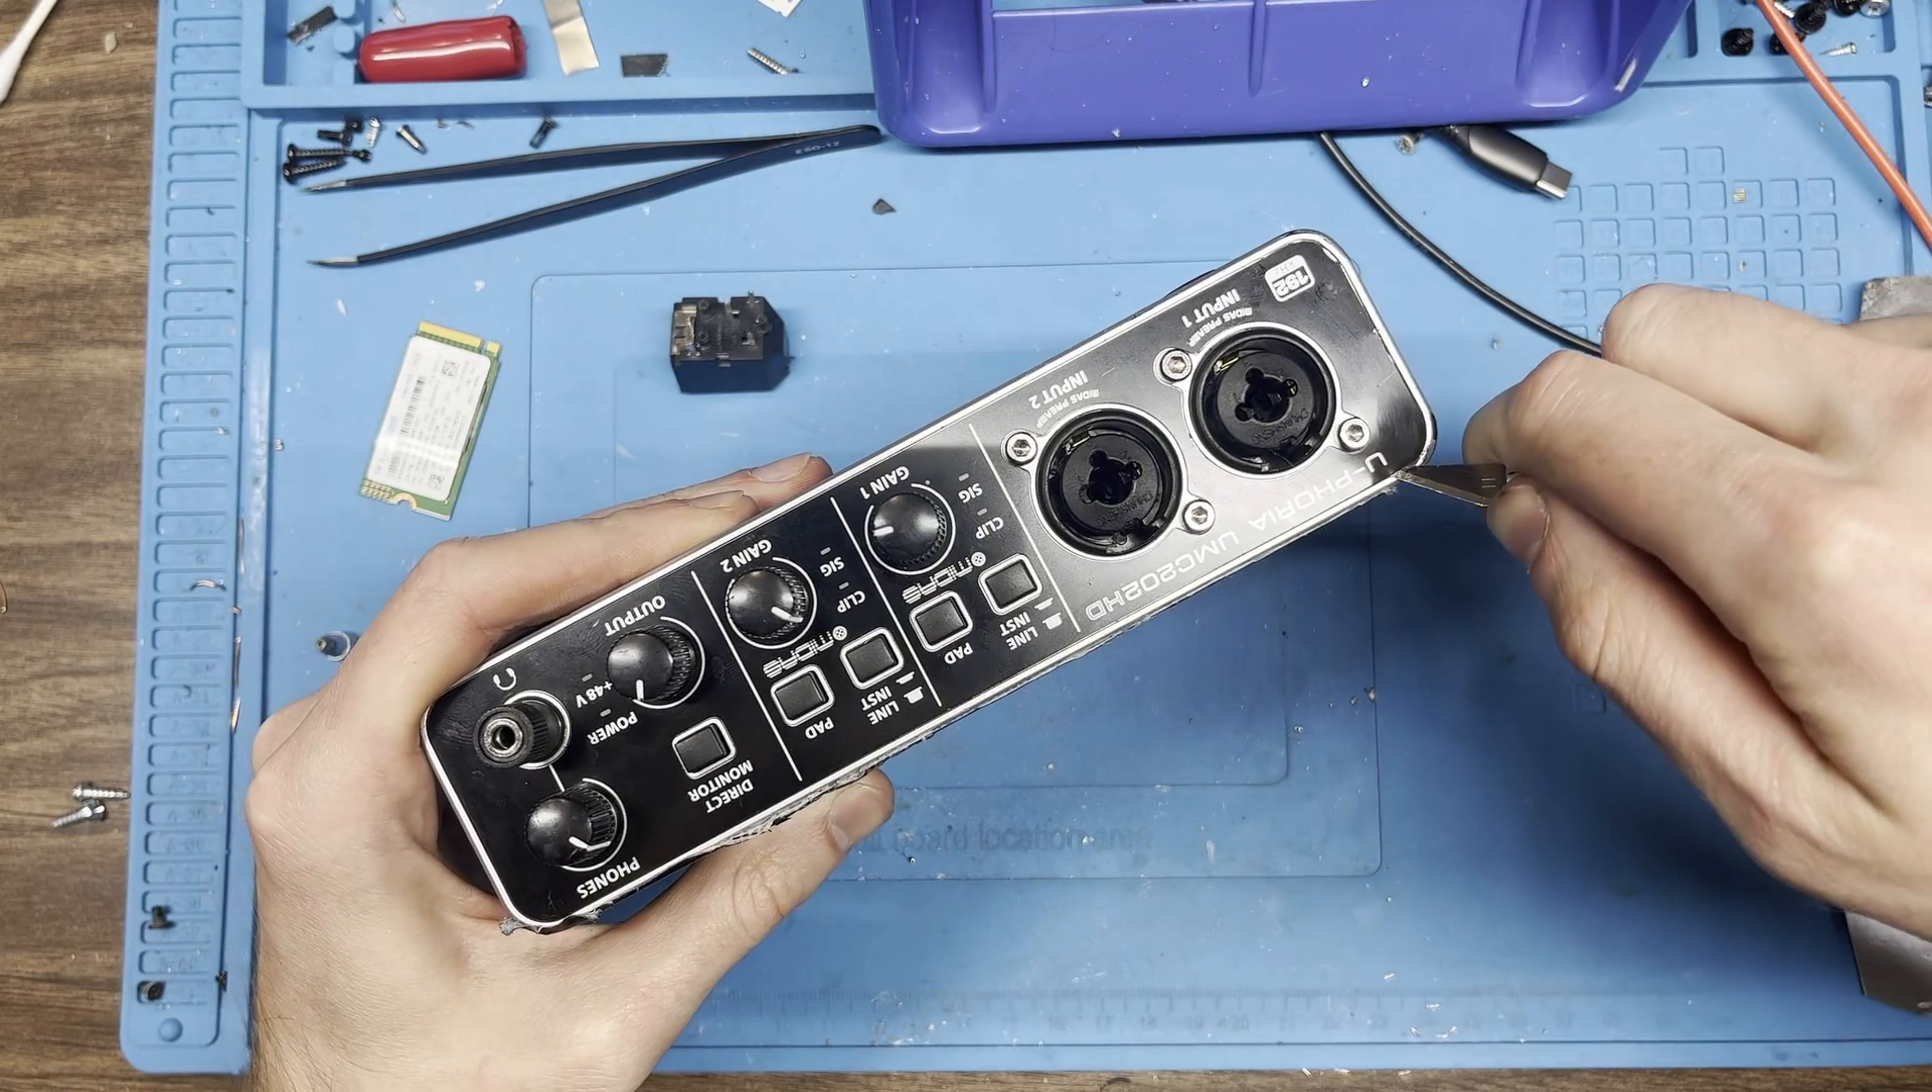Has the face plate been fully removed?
No.